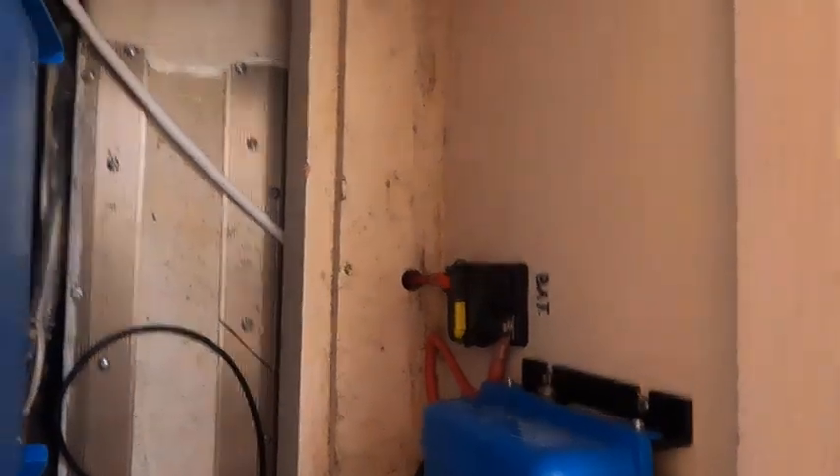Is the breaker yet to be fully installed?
No.